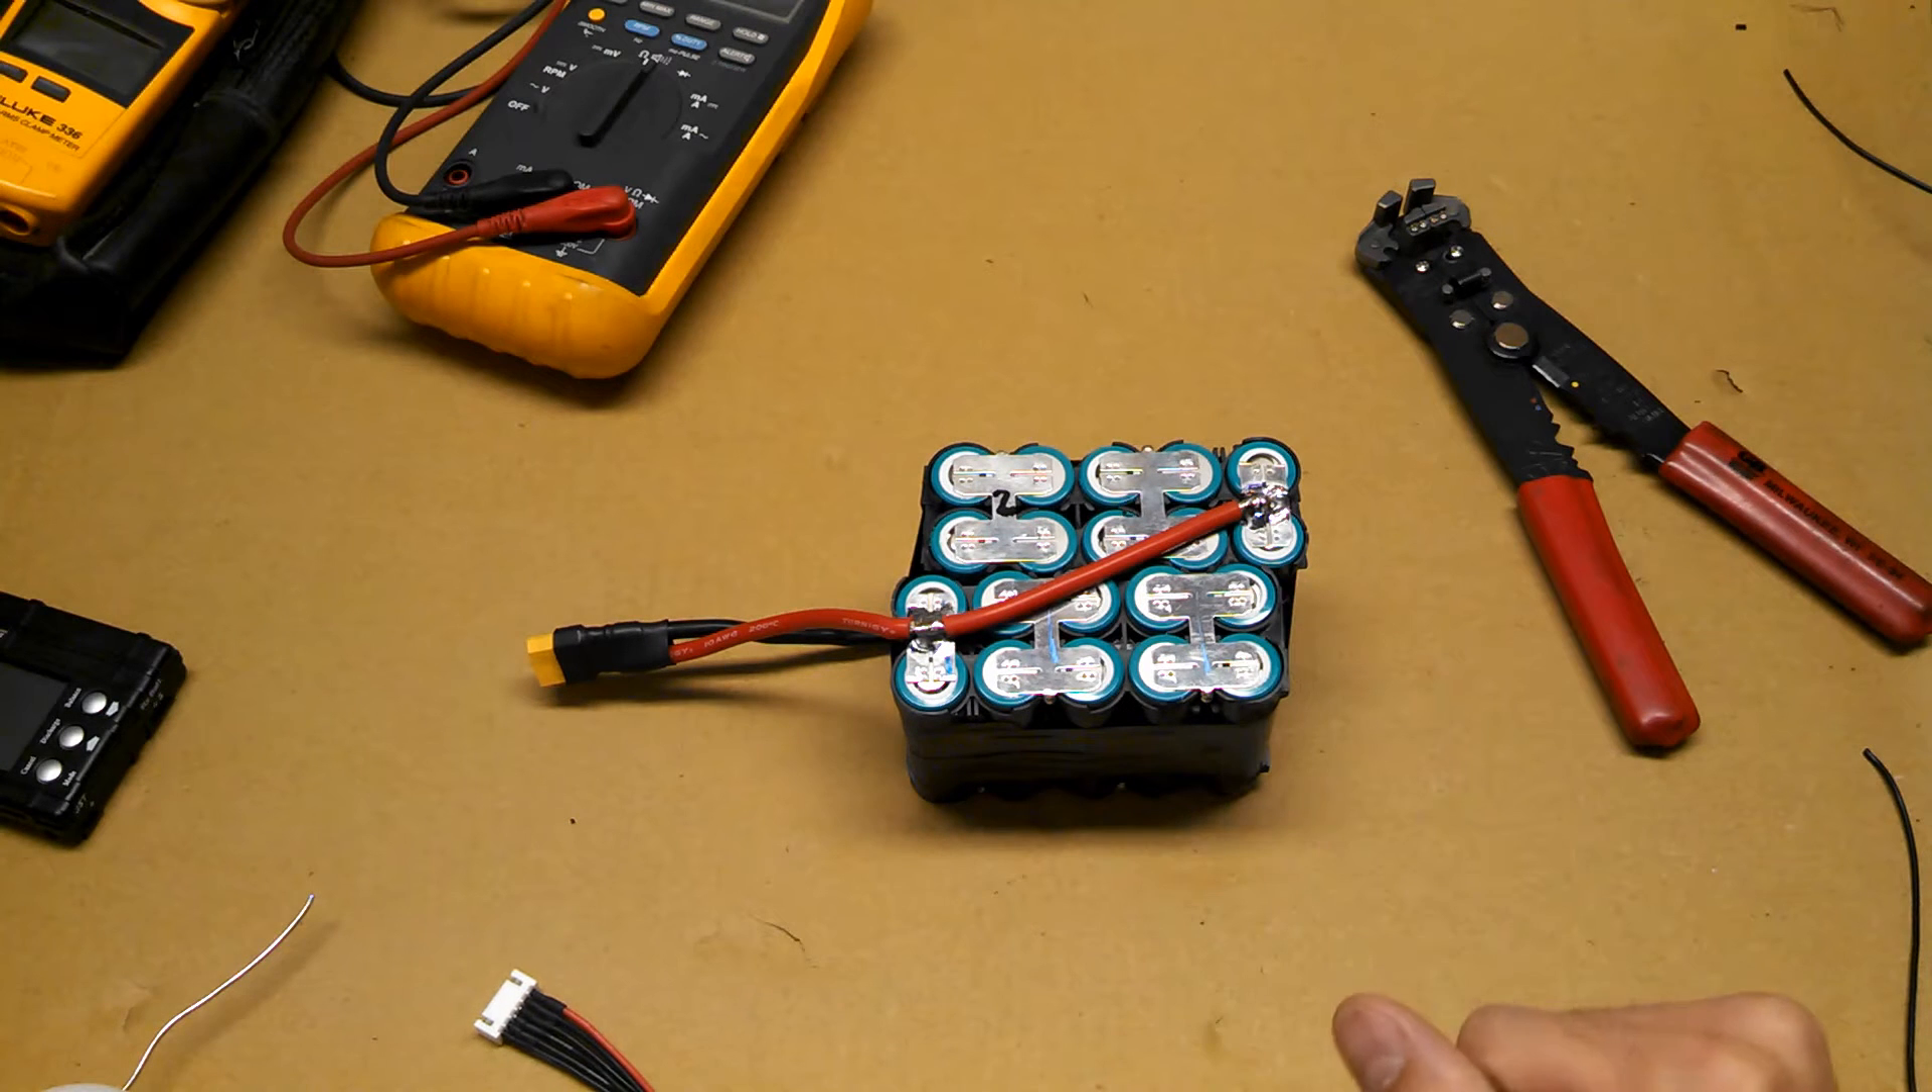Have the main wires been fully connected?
Yes.